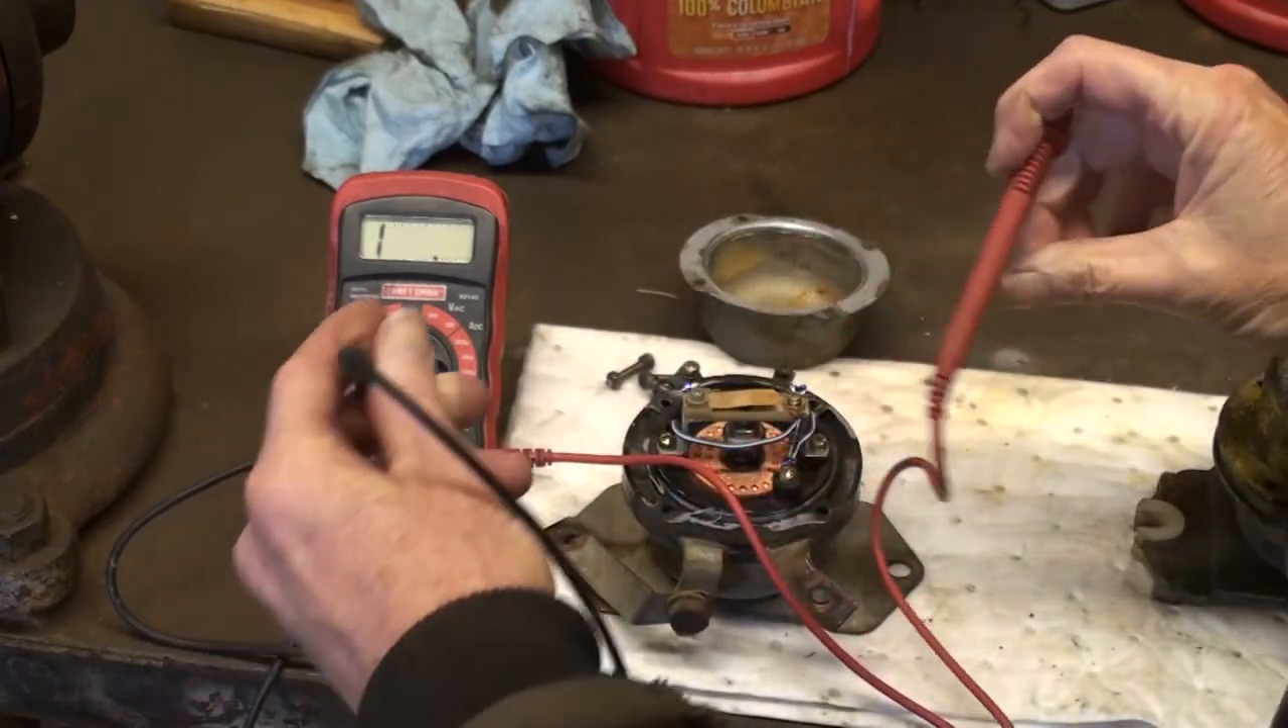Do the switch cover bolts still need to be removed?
No.